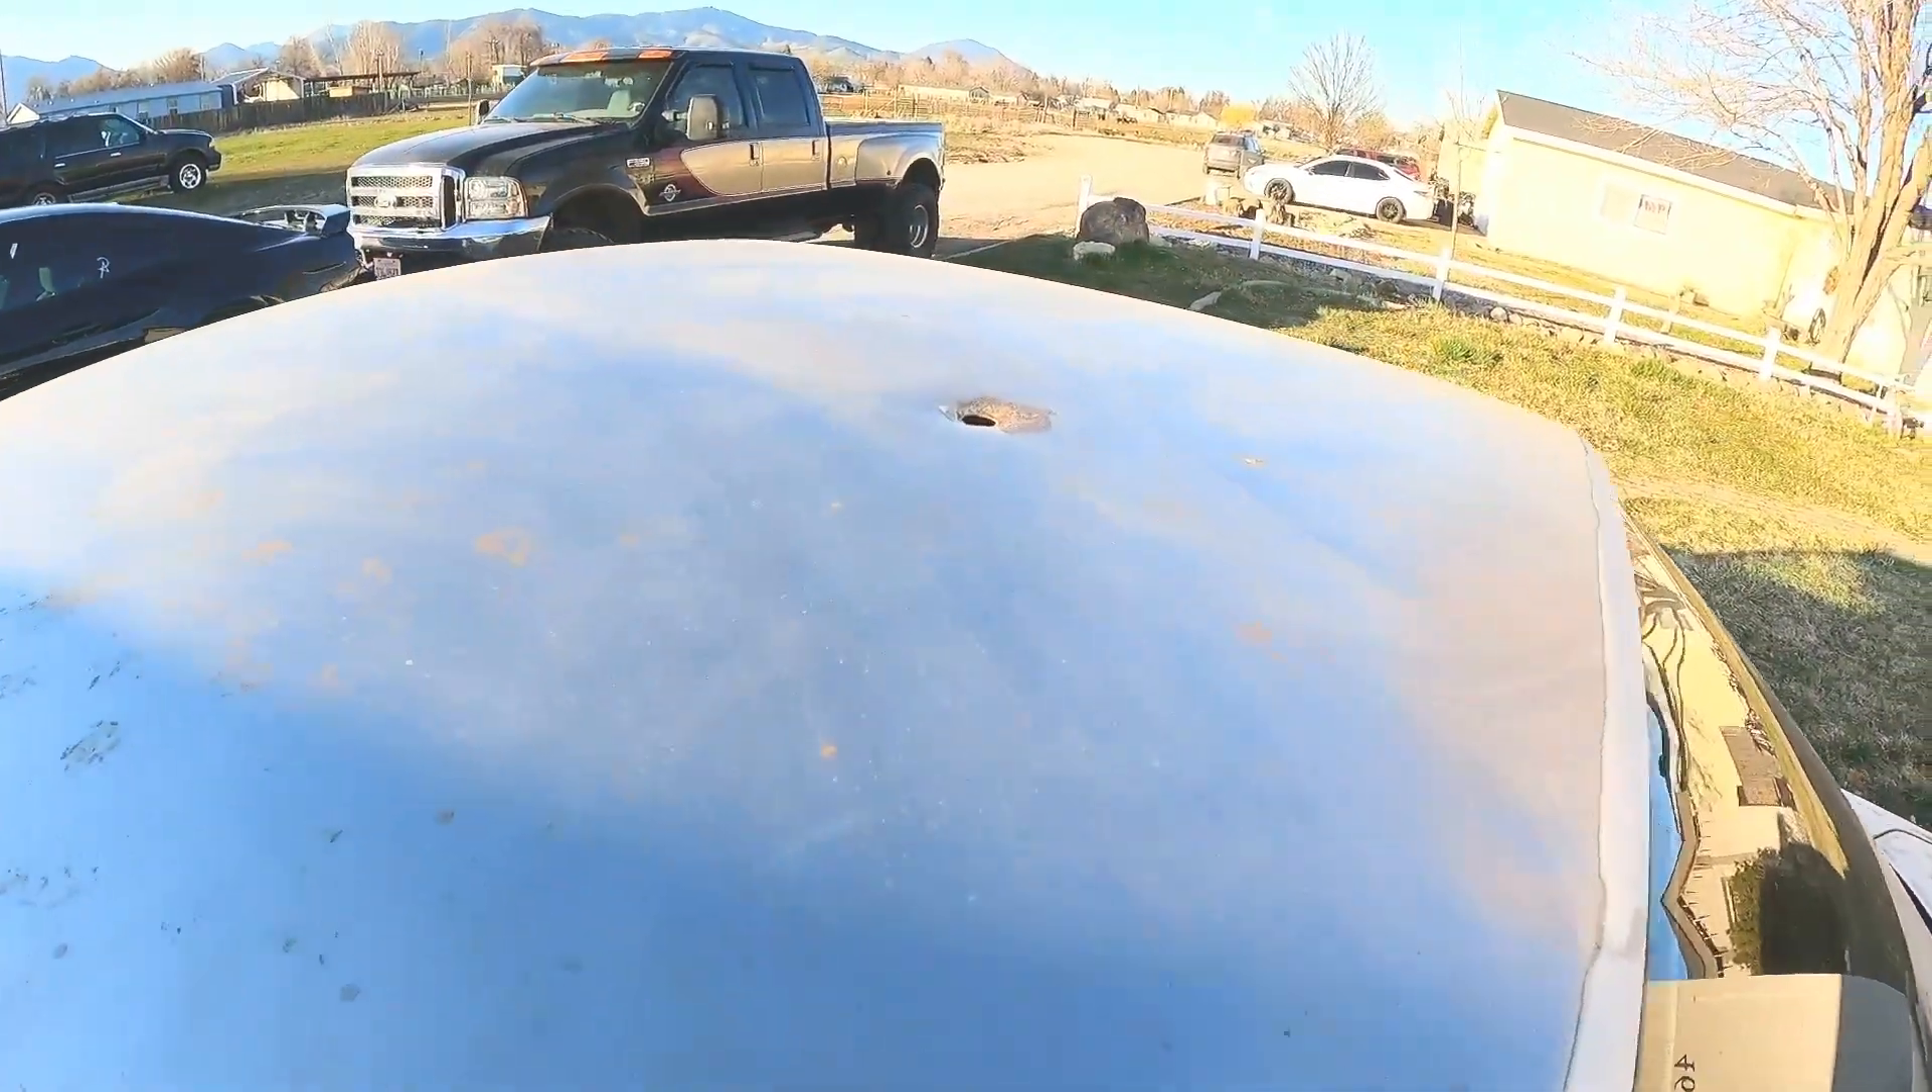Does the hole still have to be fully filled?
Yes.